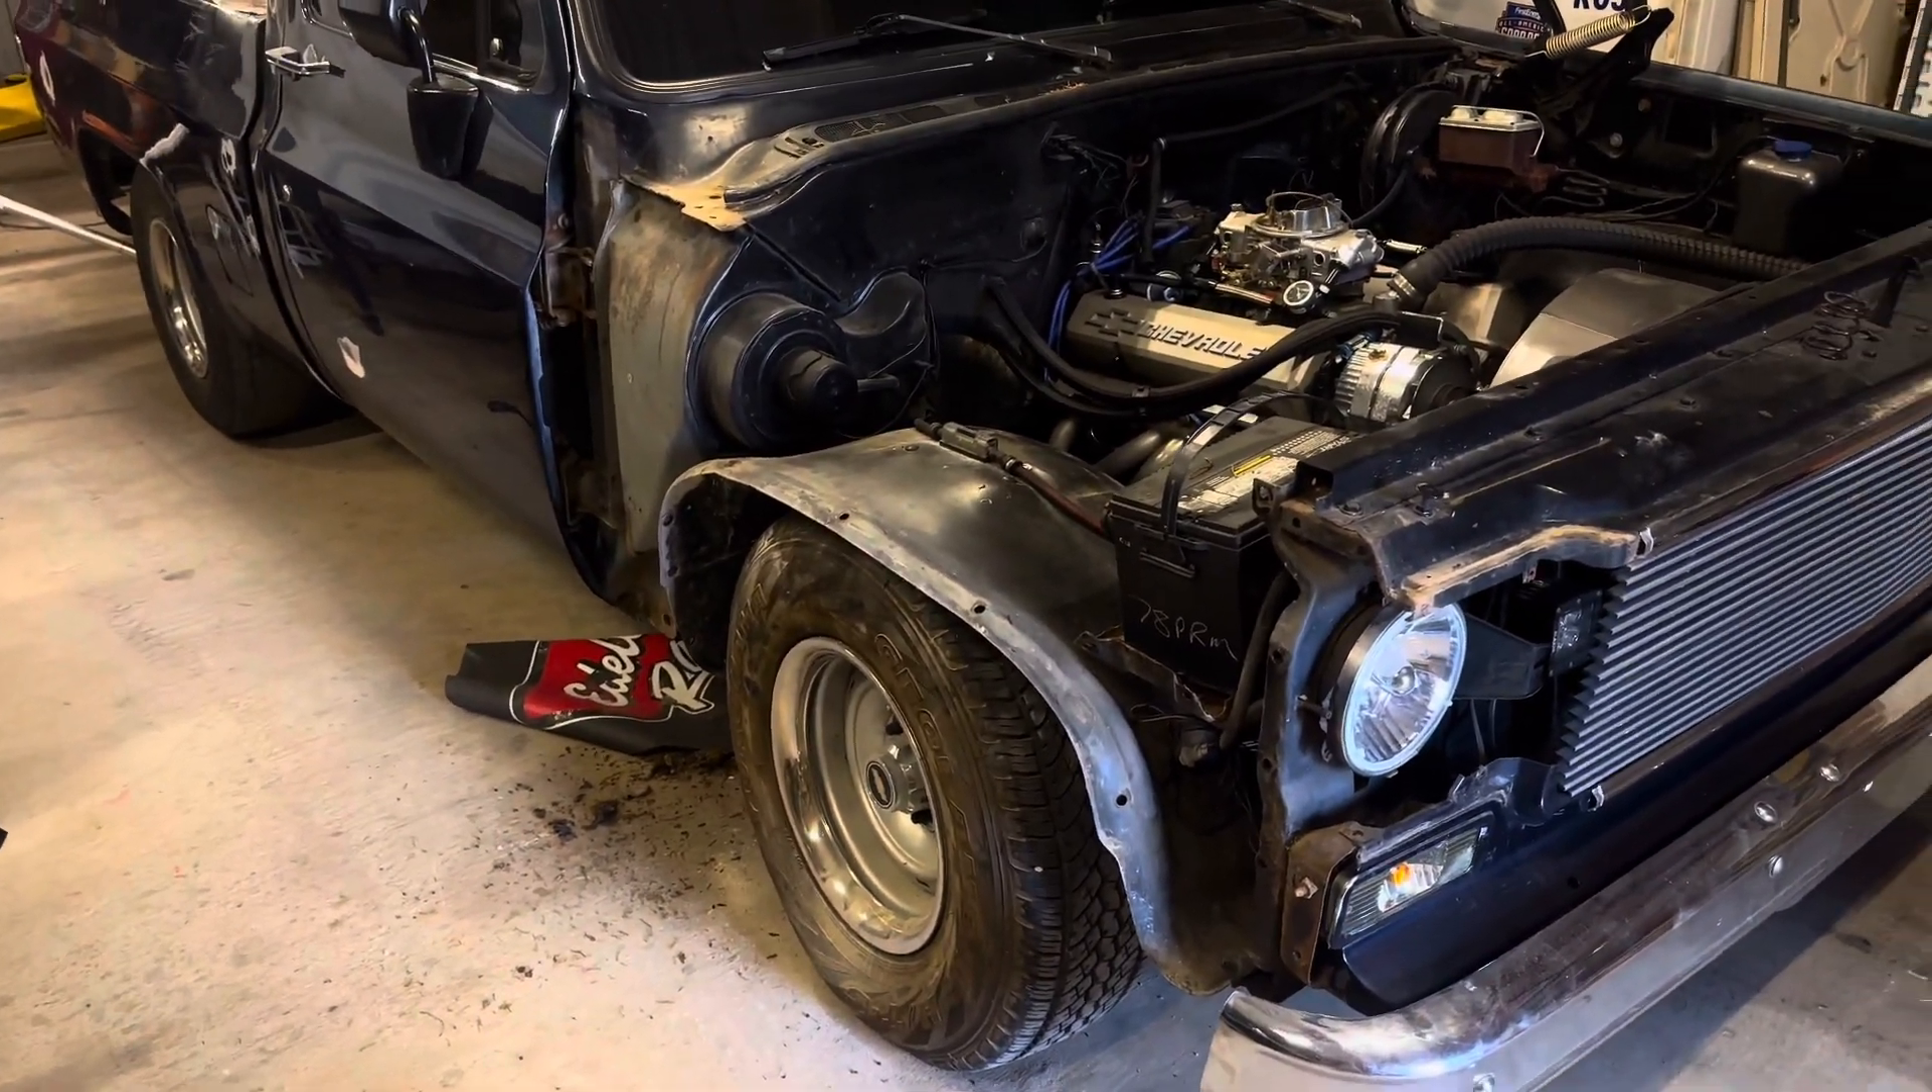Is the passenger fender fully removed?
Yes.